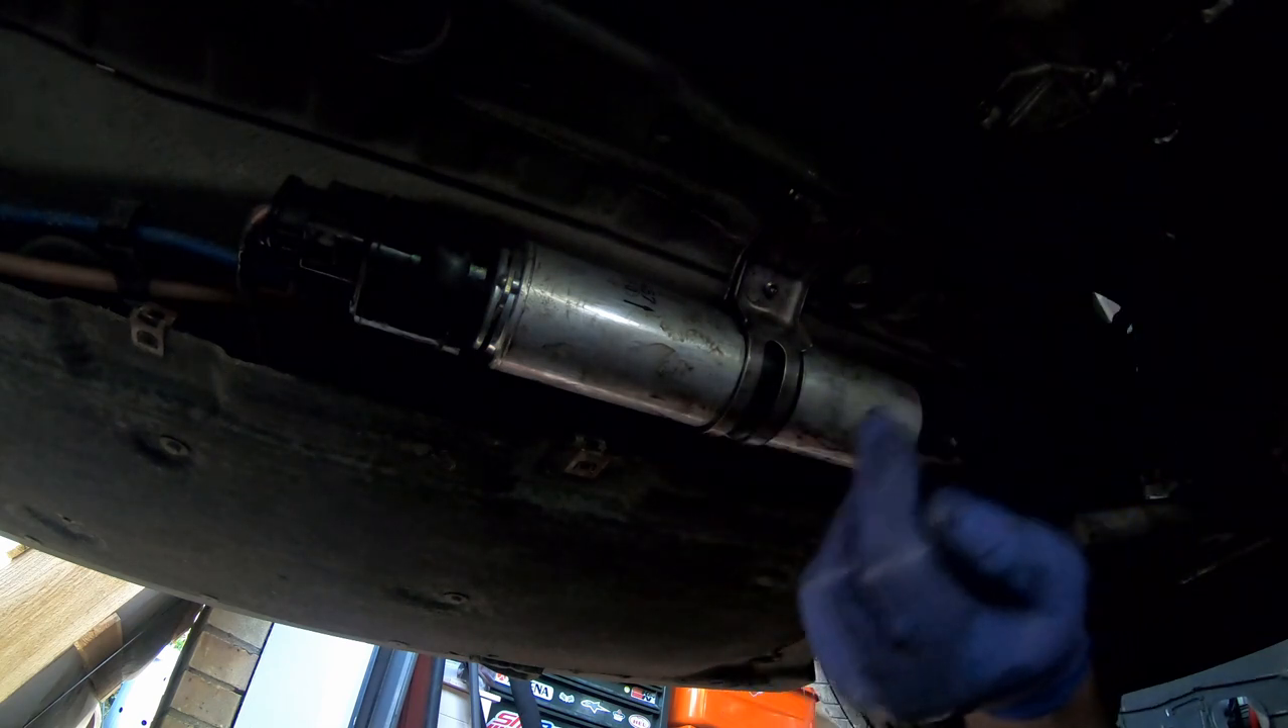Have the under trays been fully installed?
No.